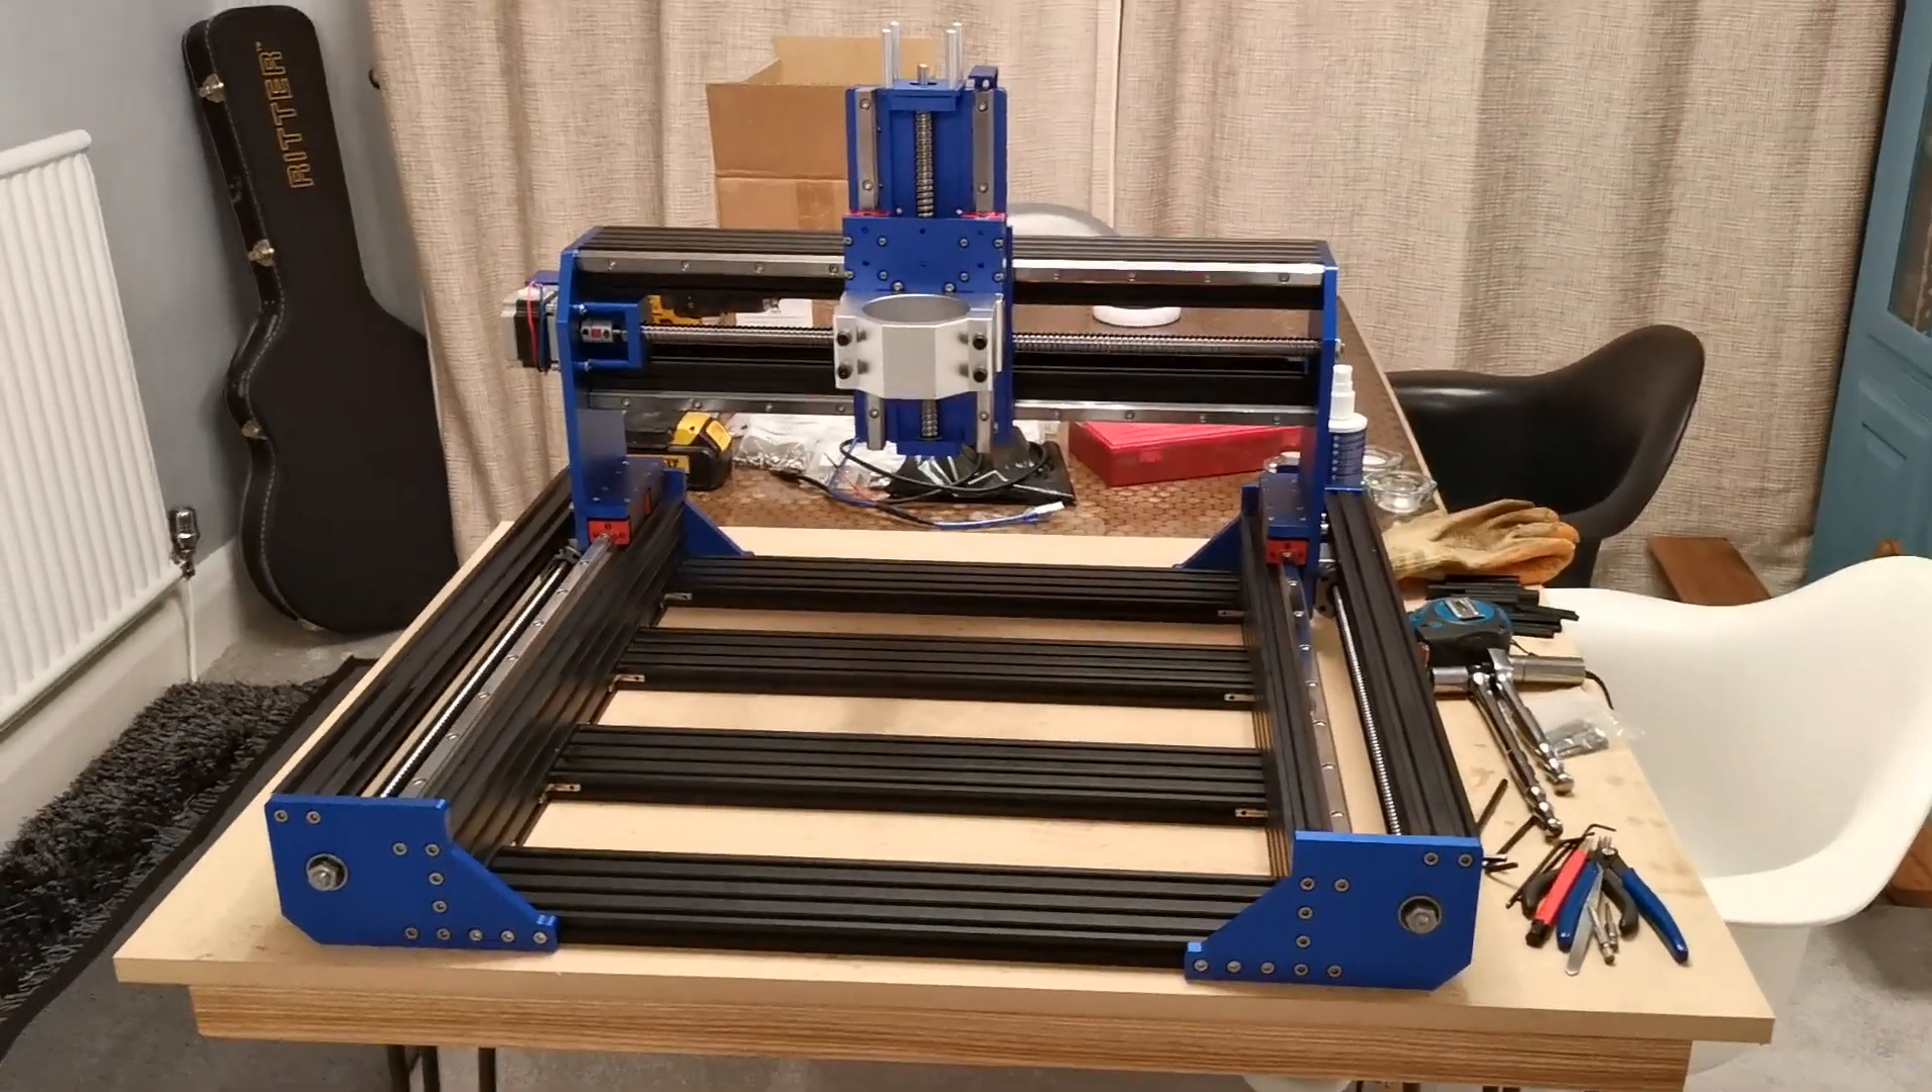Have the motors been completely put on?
No.